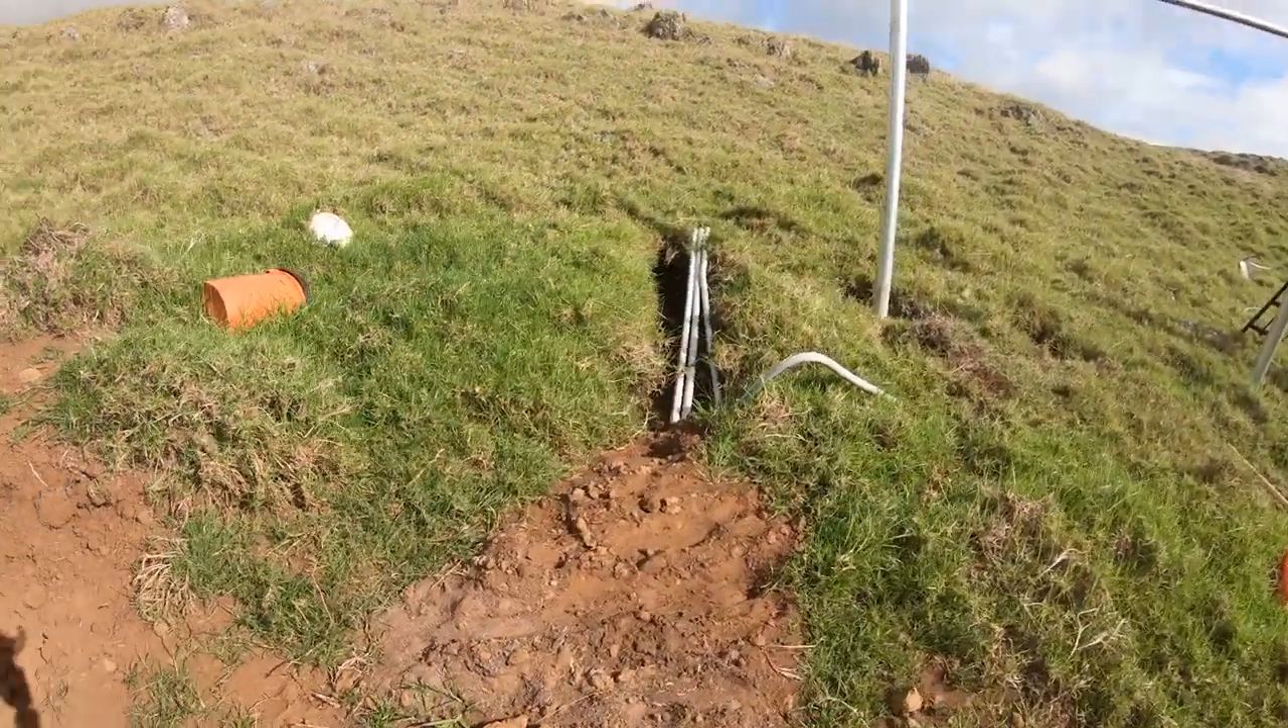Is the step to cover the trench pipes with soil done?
No.